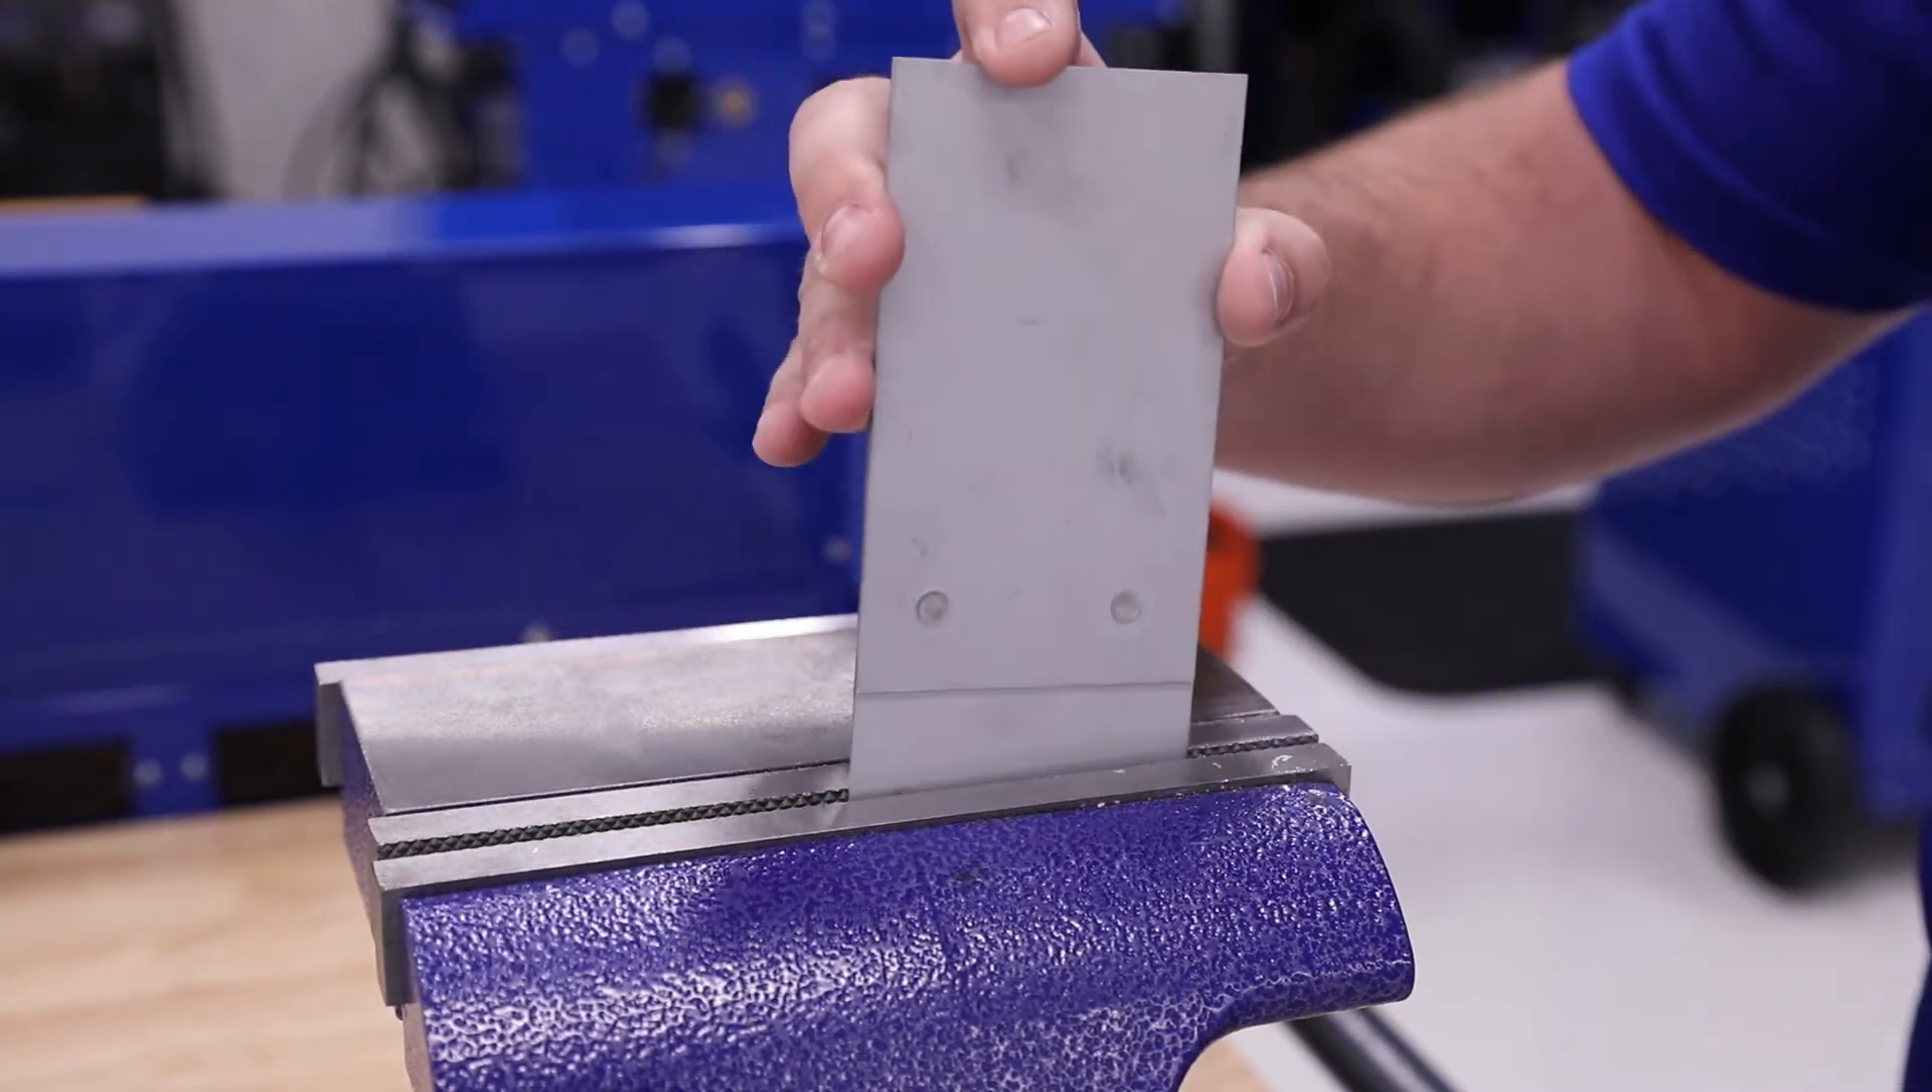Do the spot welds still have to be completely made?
No.